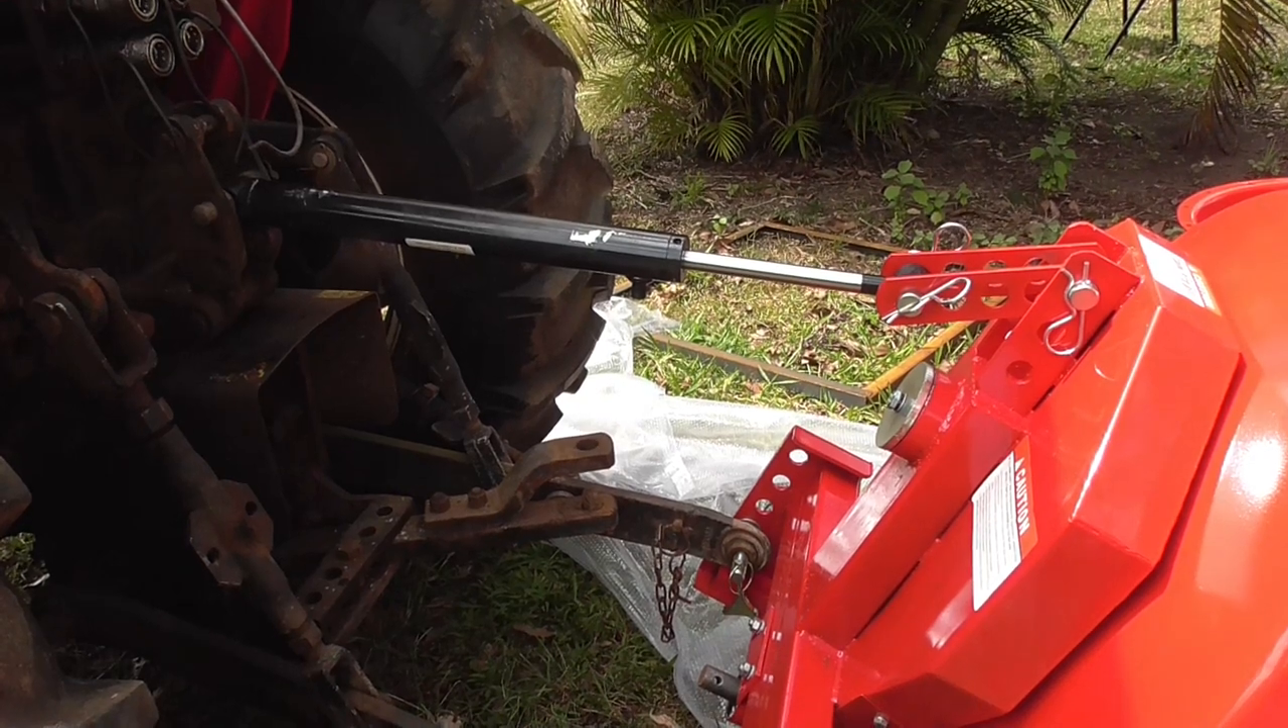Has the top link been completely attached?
Yes.